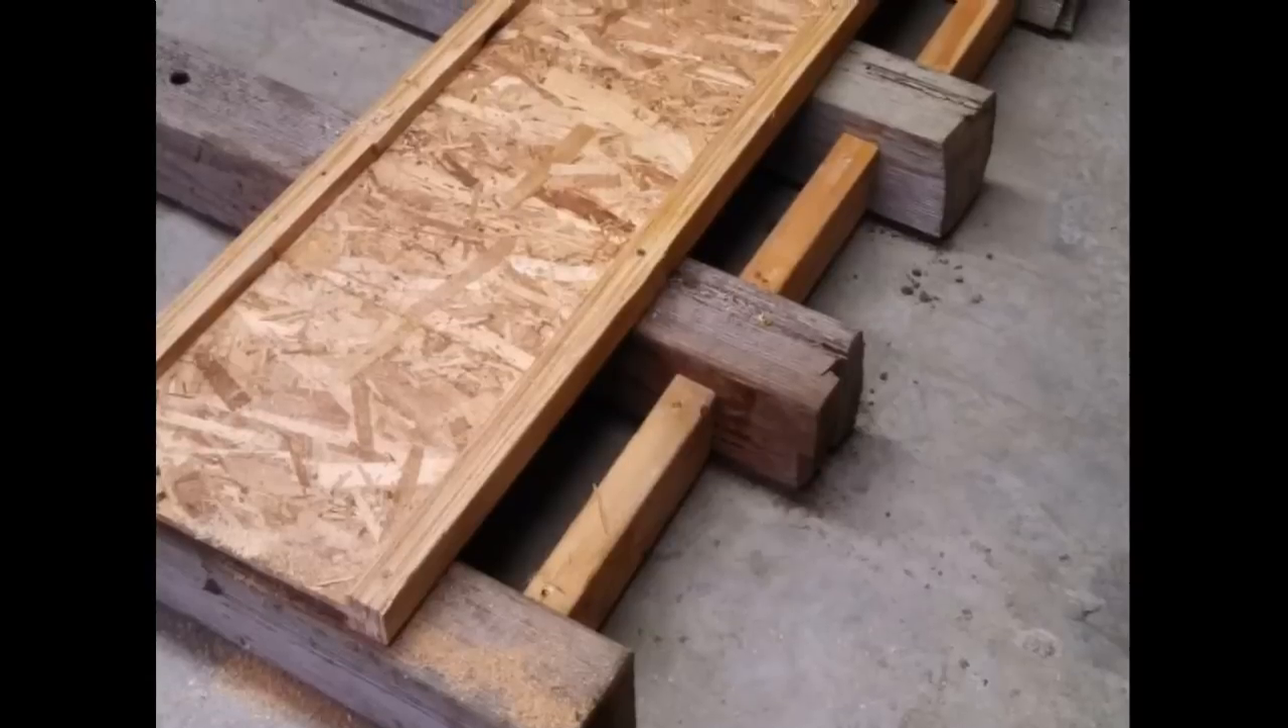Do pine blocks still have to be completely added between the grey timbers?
No.